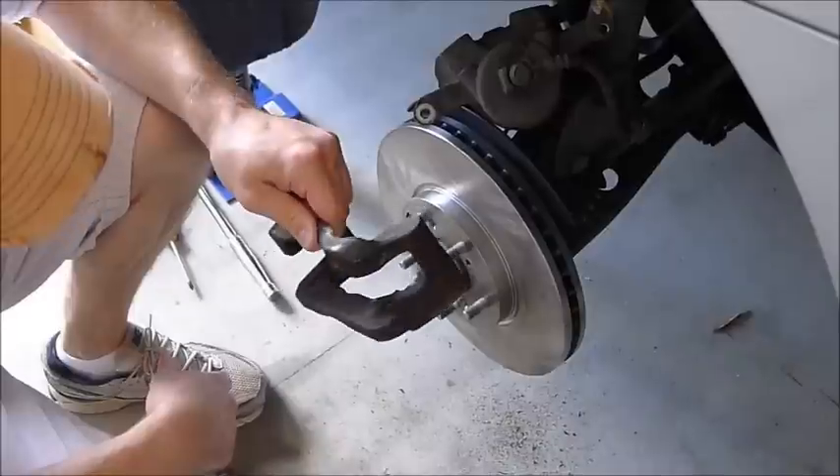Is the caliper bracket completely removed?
Yes.